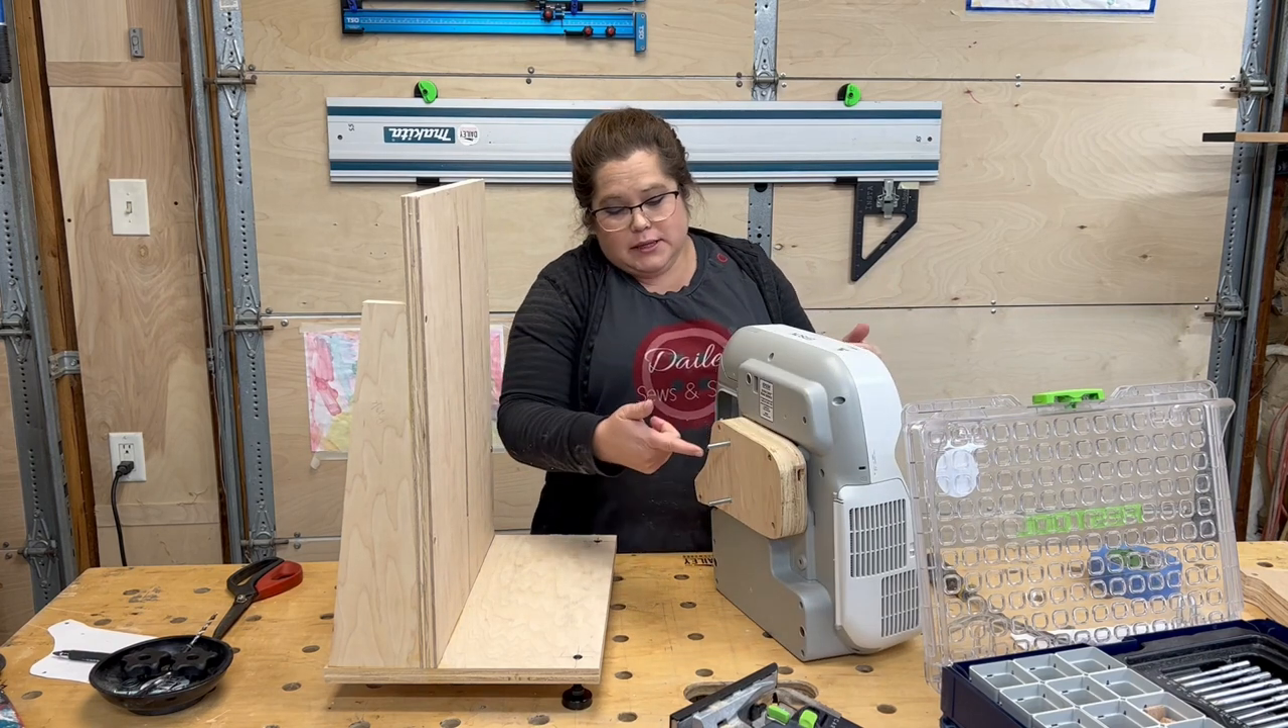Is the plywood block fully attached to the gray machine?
Yes.